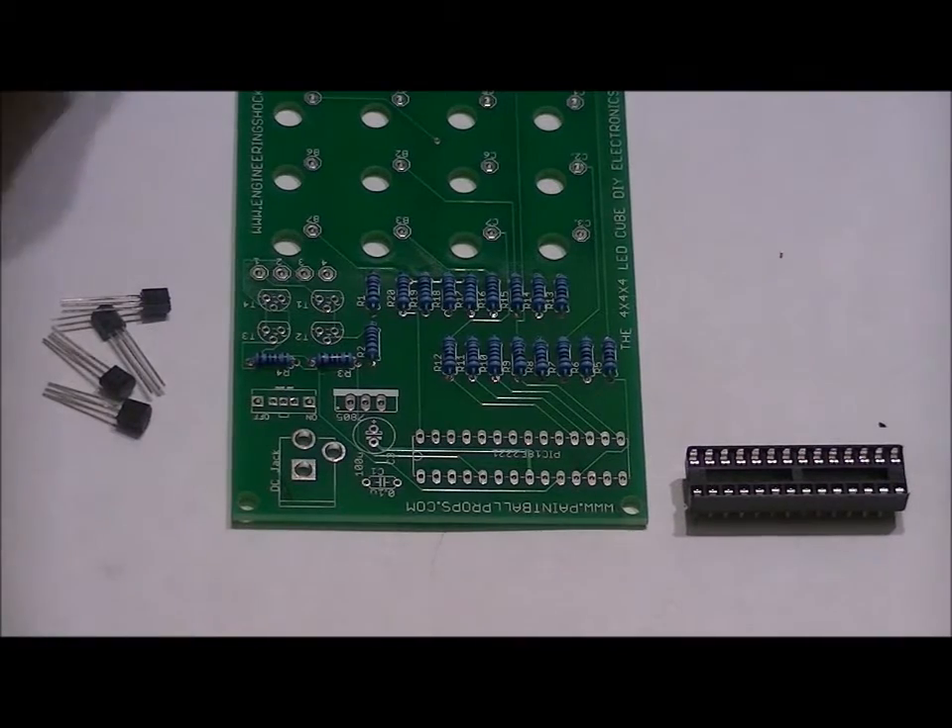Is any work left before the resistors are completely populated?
No.